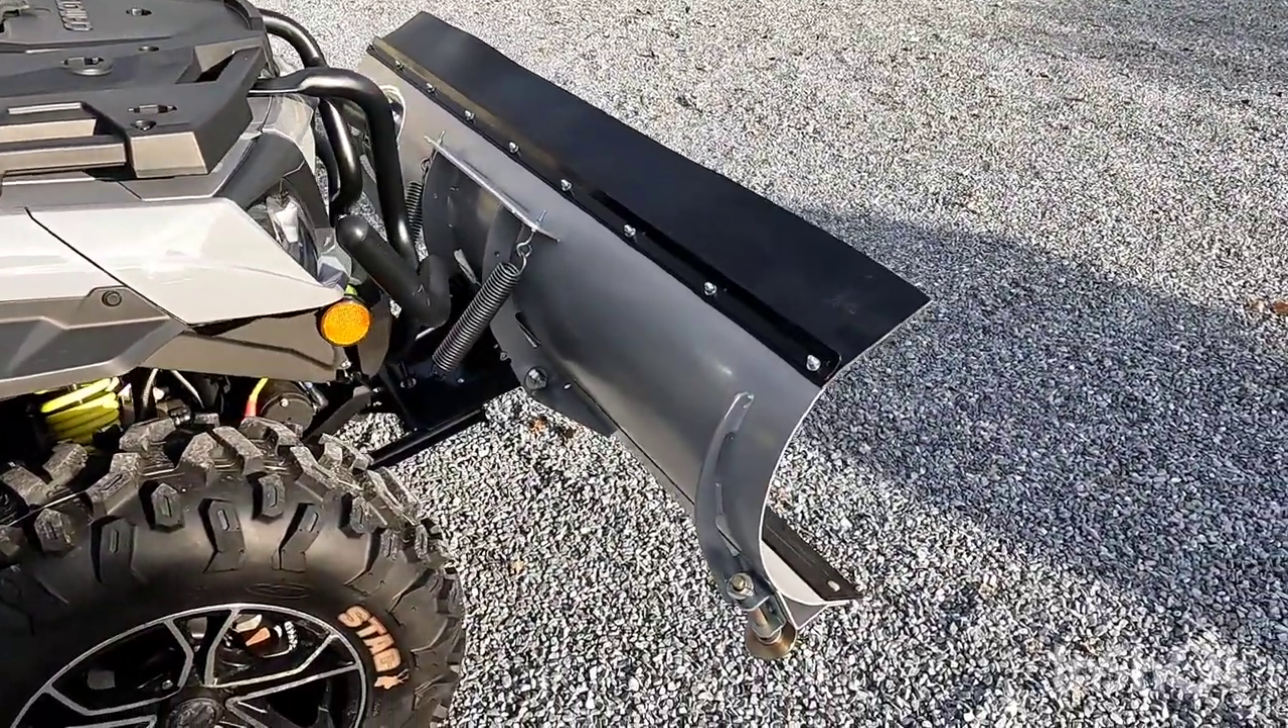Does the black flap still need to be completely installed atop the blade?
No.